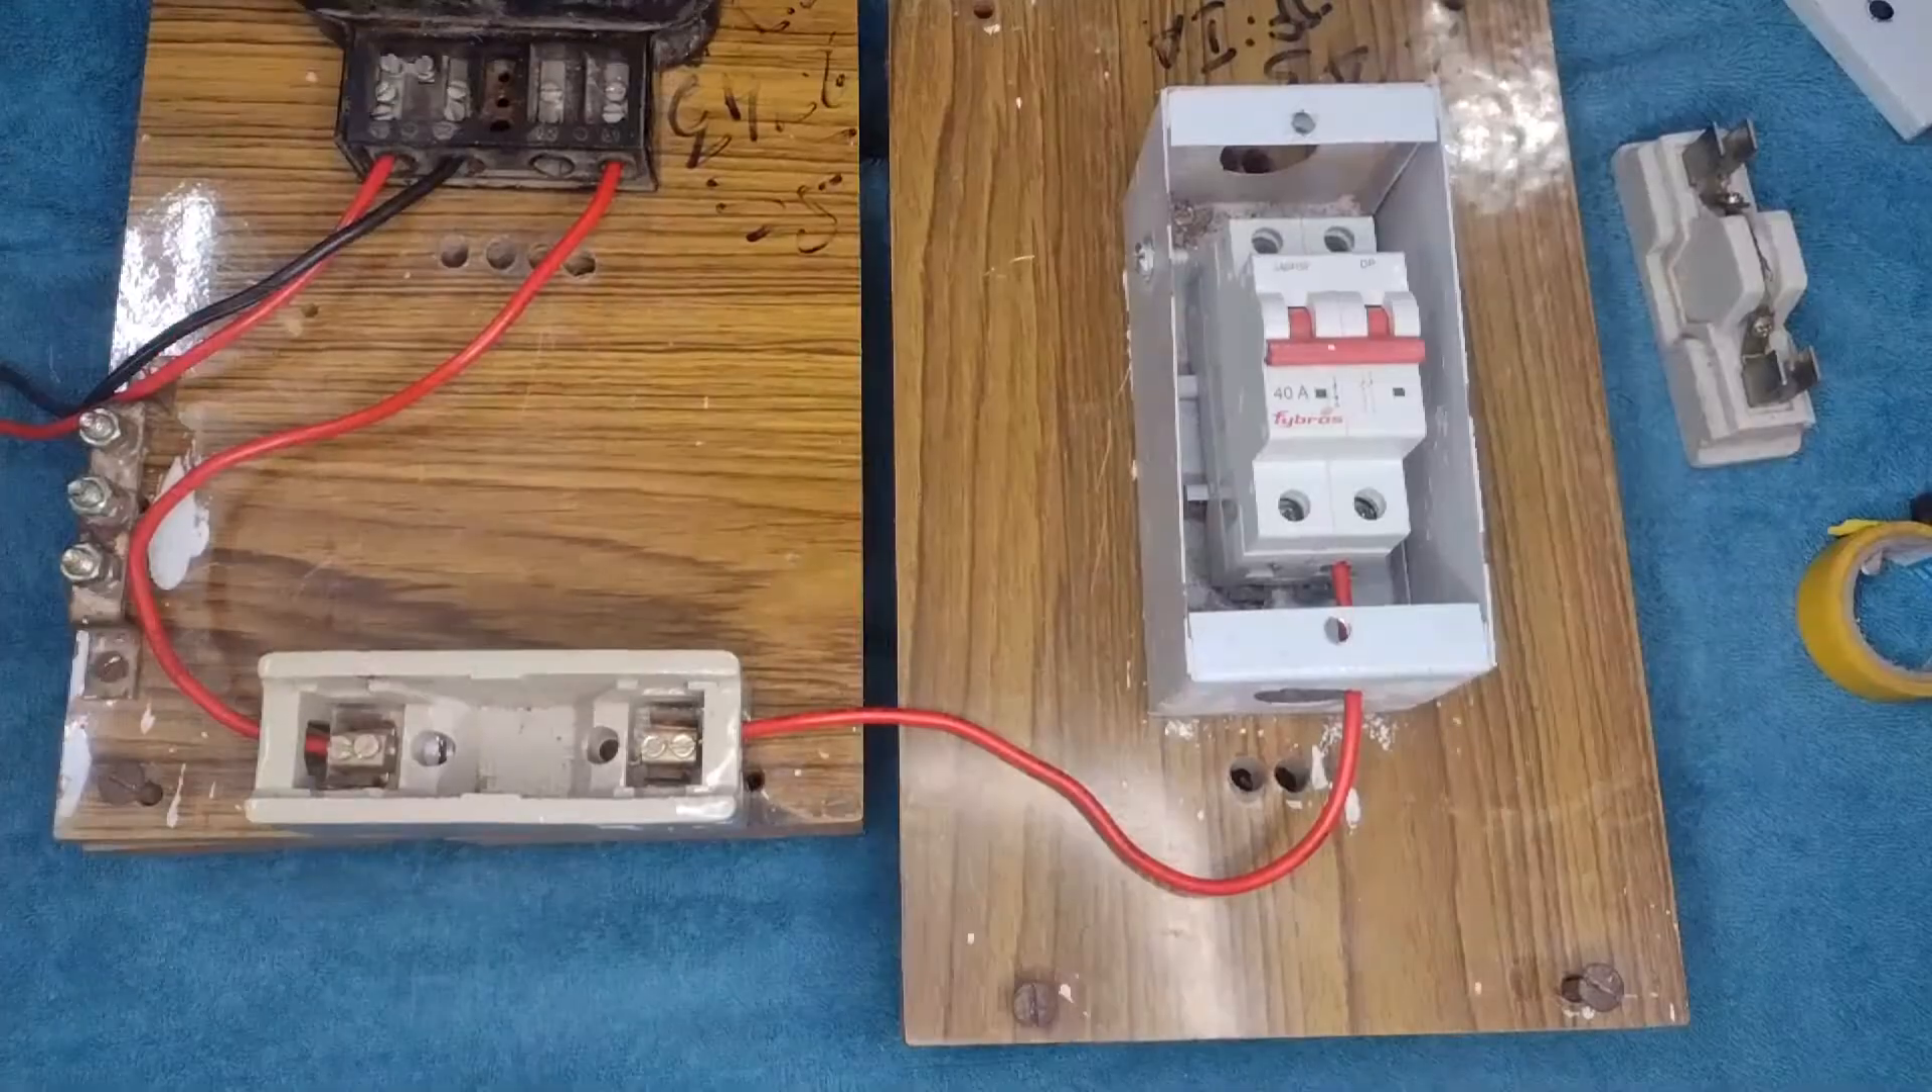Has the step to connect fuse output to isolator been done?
Yes.